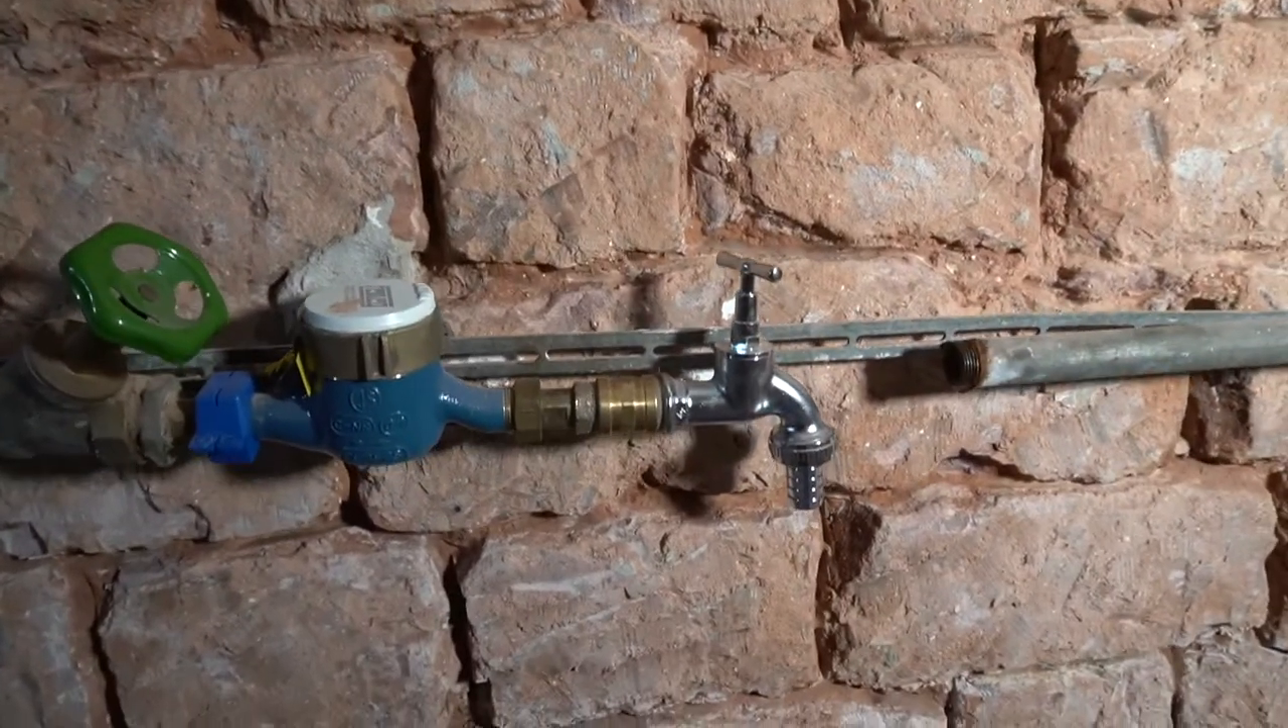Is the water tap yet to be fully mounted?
No.